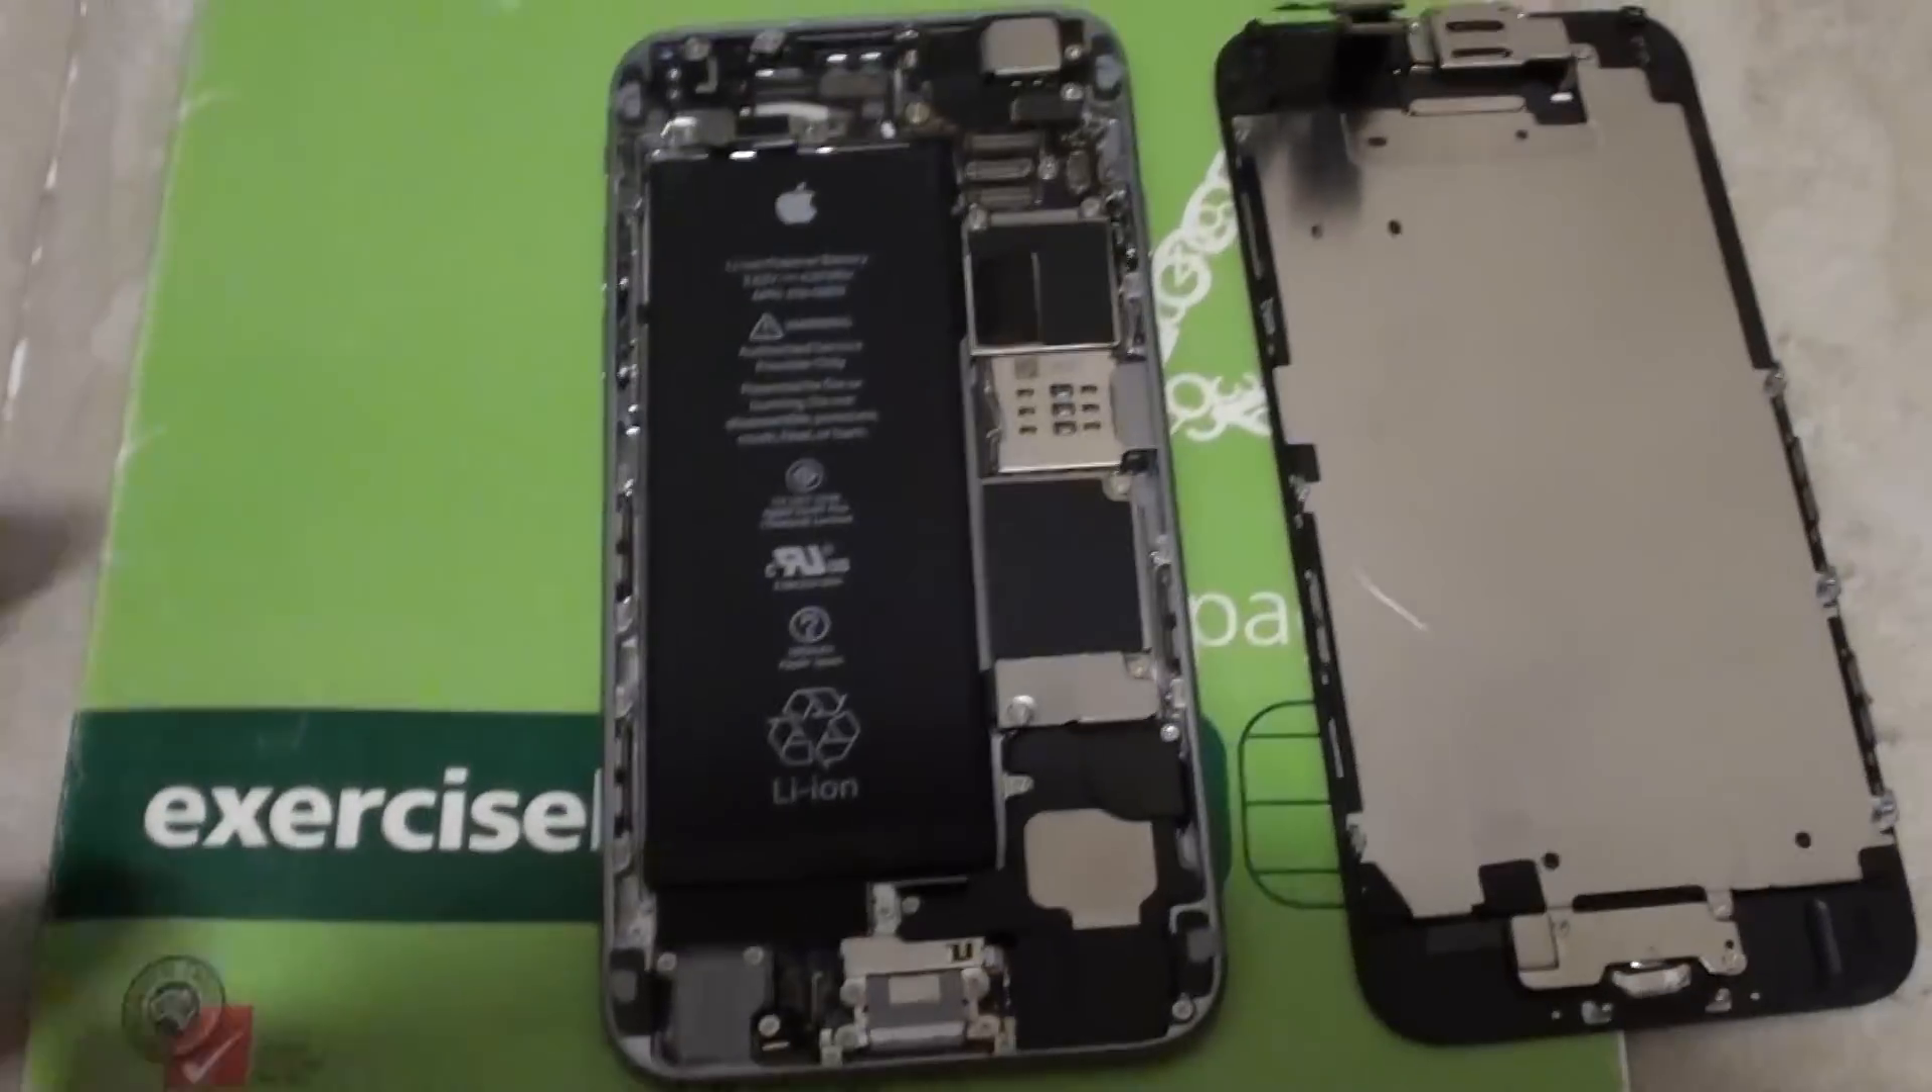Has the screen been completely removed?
Yes.